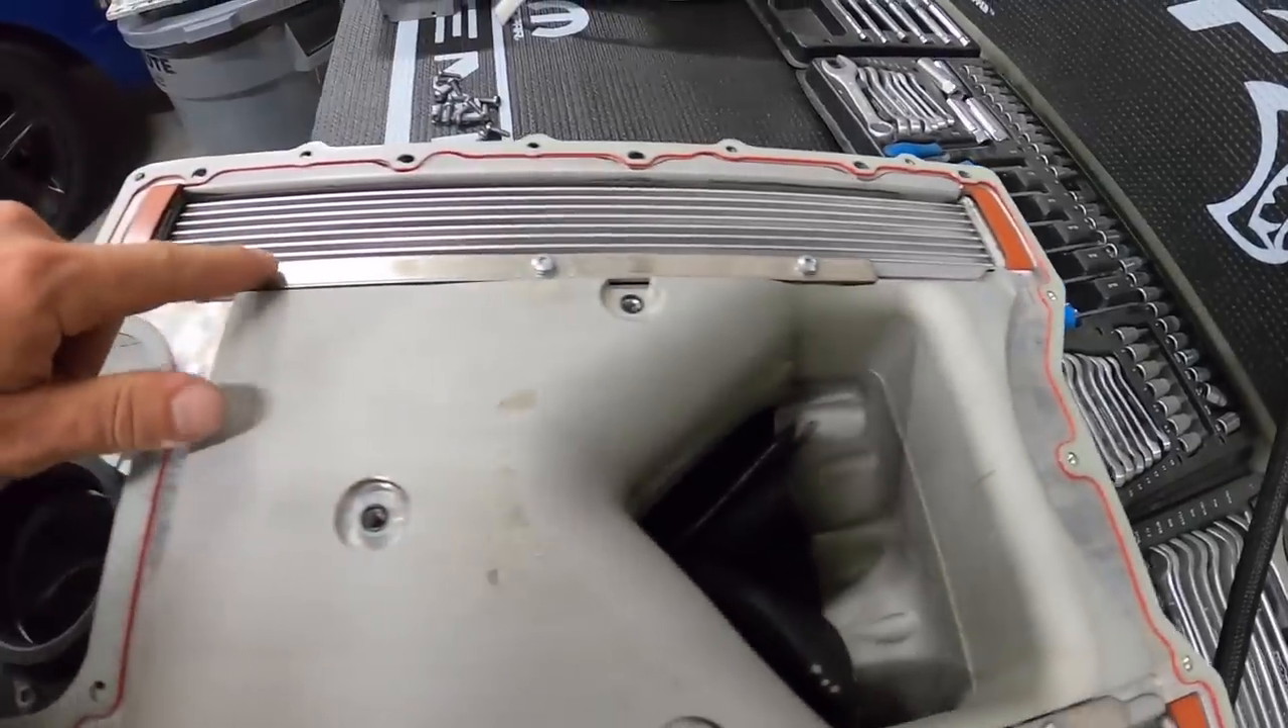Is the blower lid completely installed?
No.